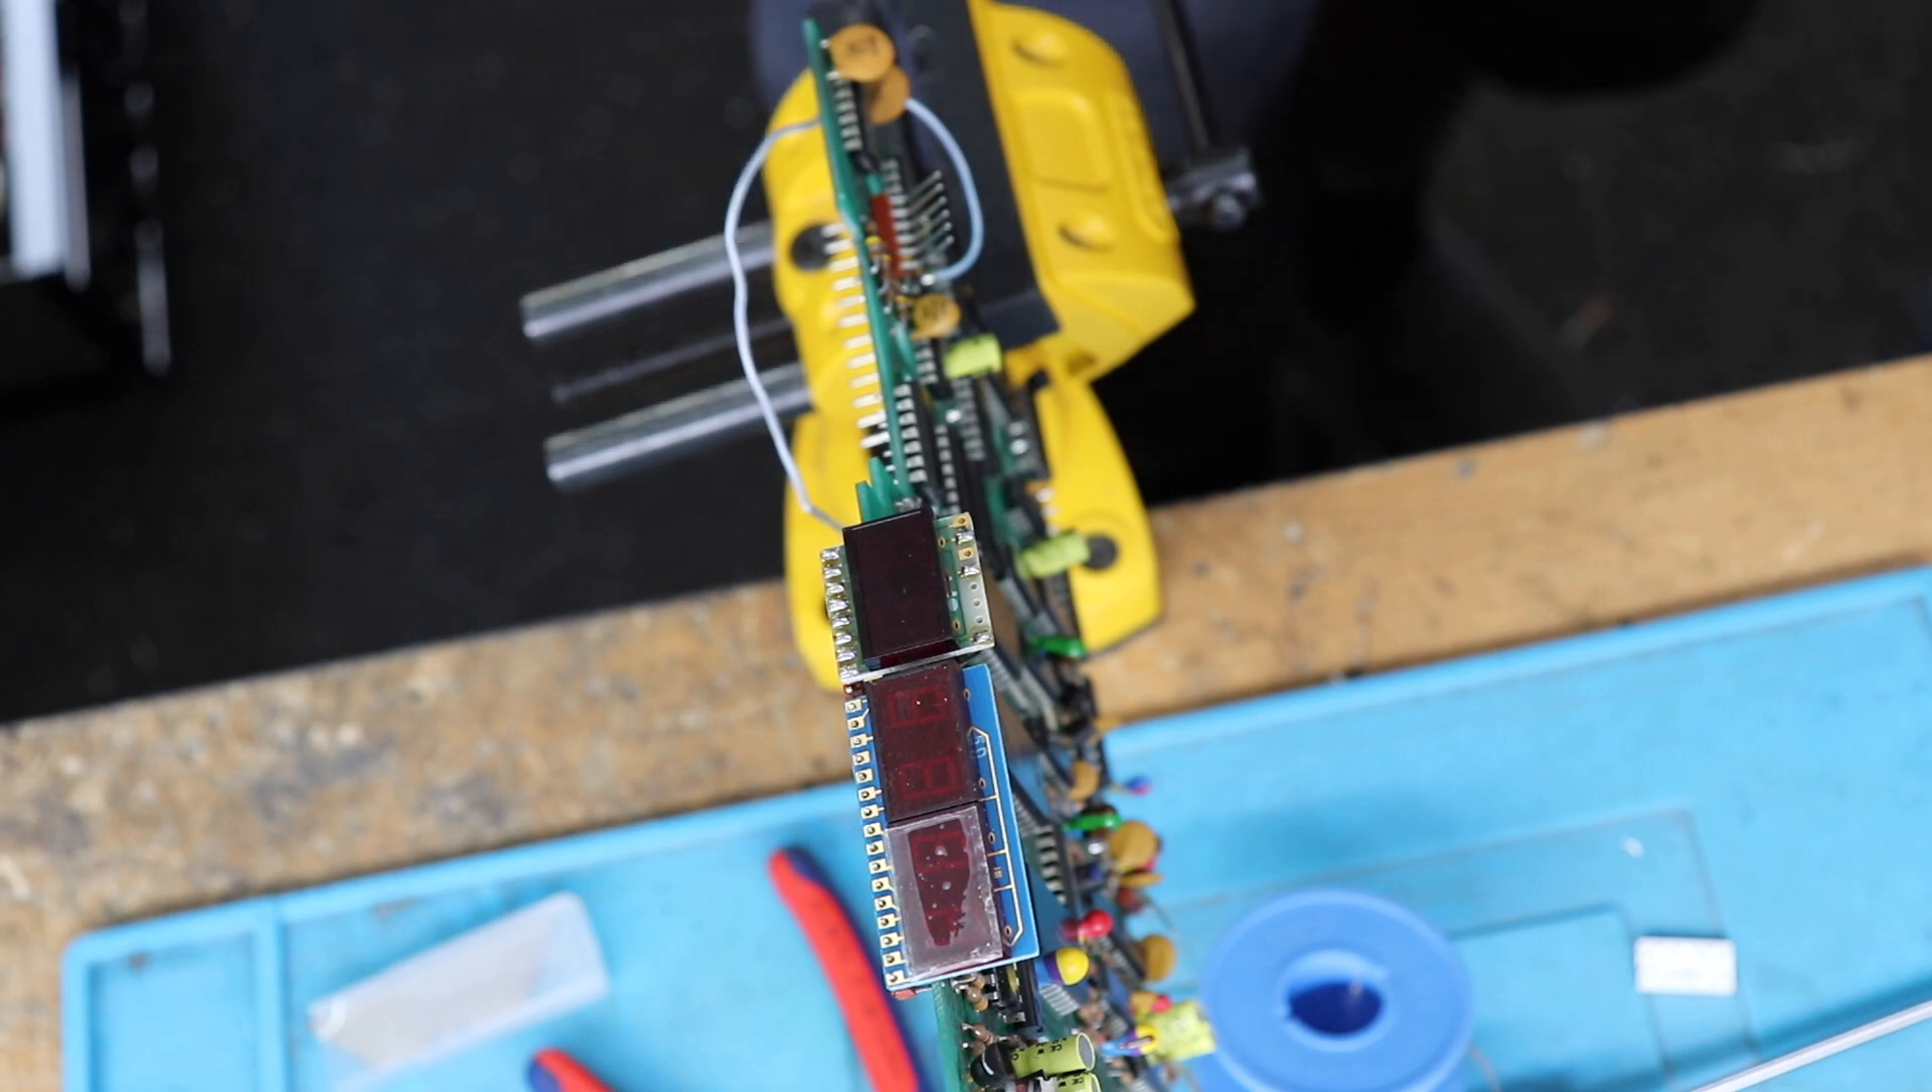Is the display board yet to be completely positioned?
No.